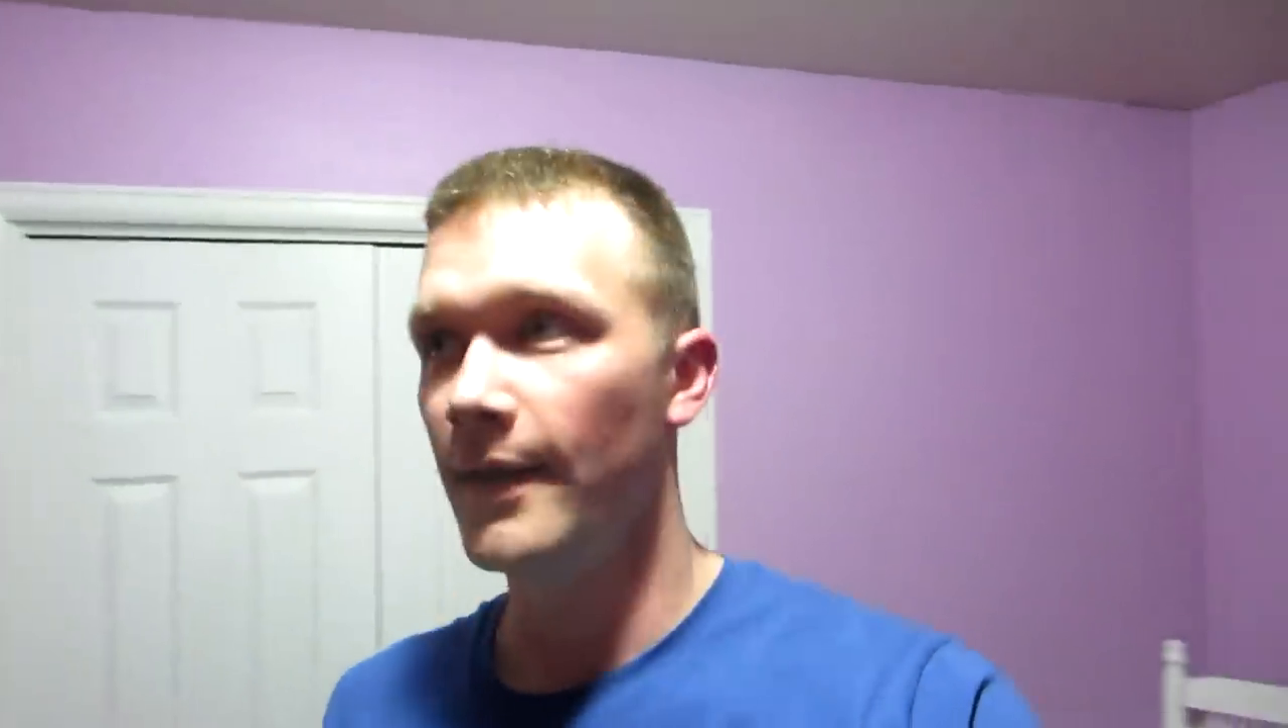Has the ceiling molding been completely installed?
No.